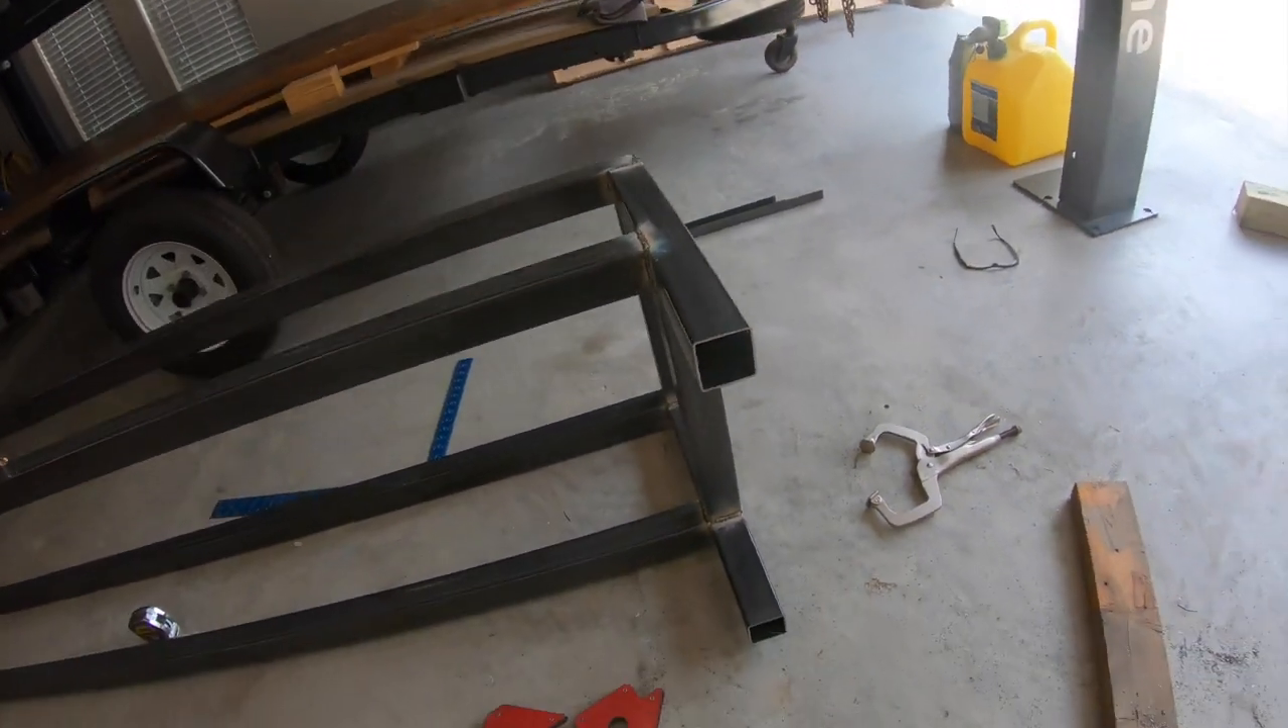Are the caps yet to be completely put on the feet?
Yes.